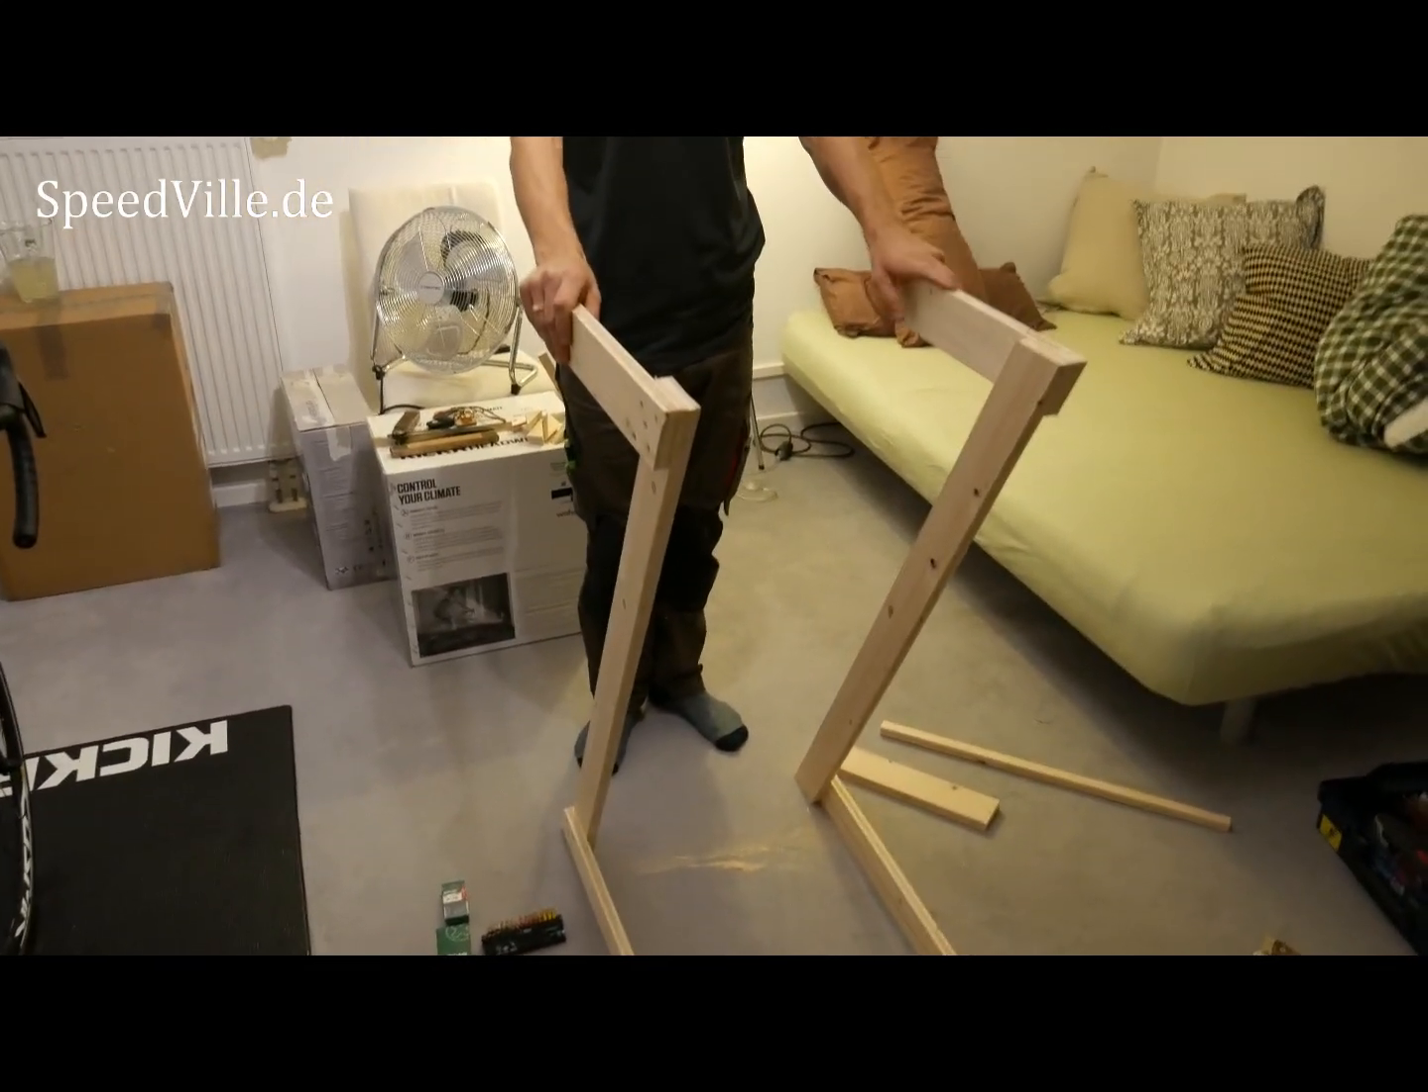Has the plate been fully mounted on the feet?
No.